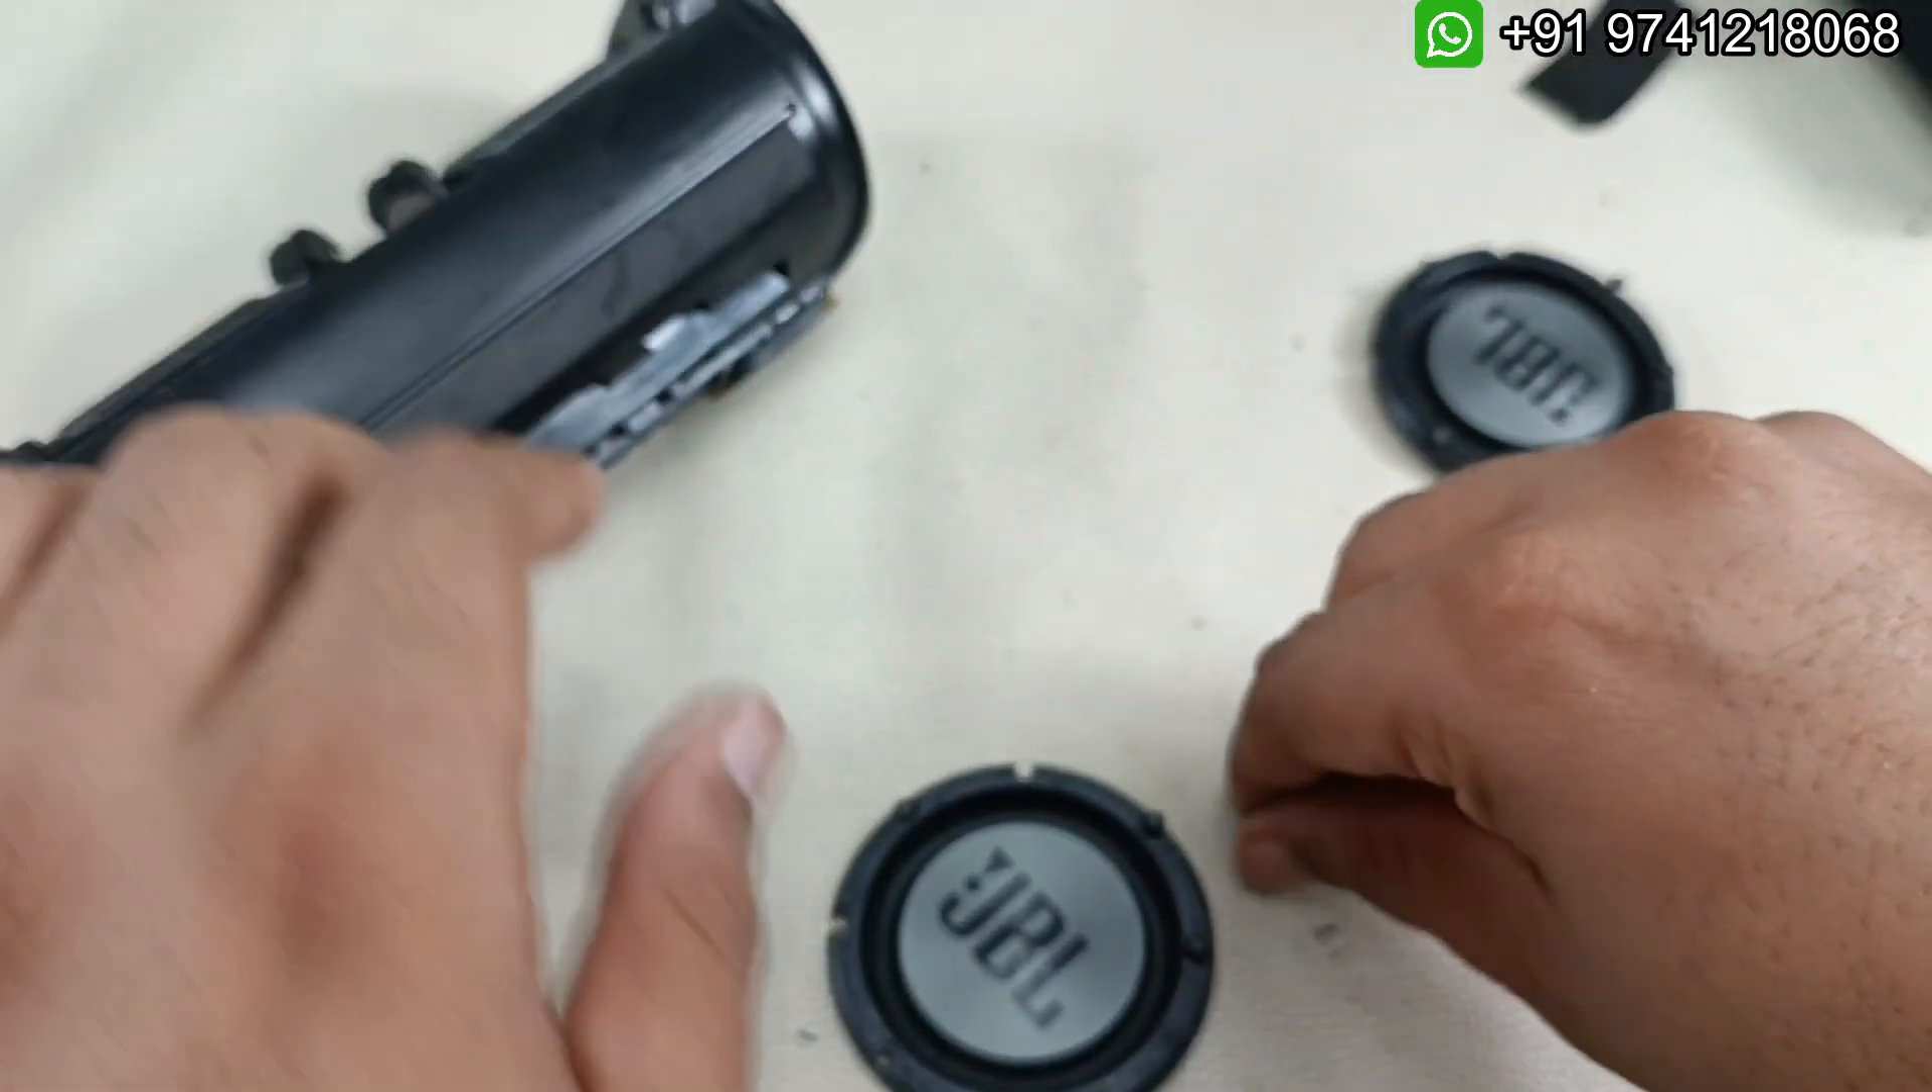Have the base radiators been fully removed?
Yes.